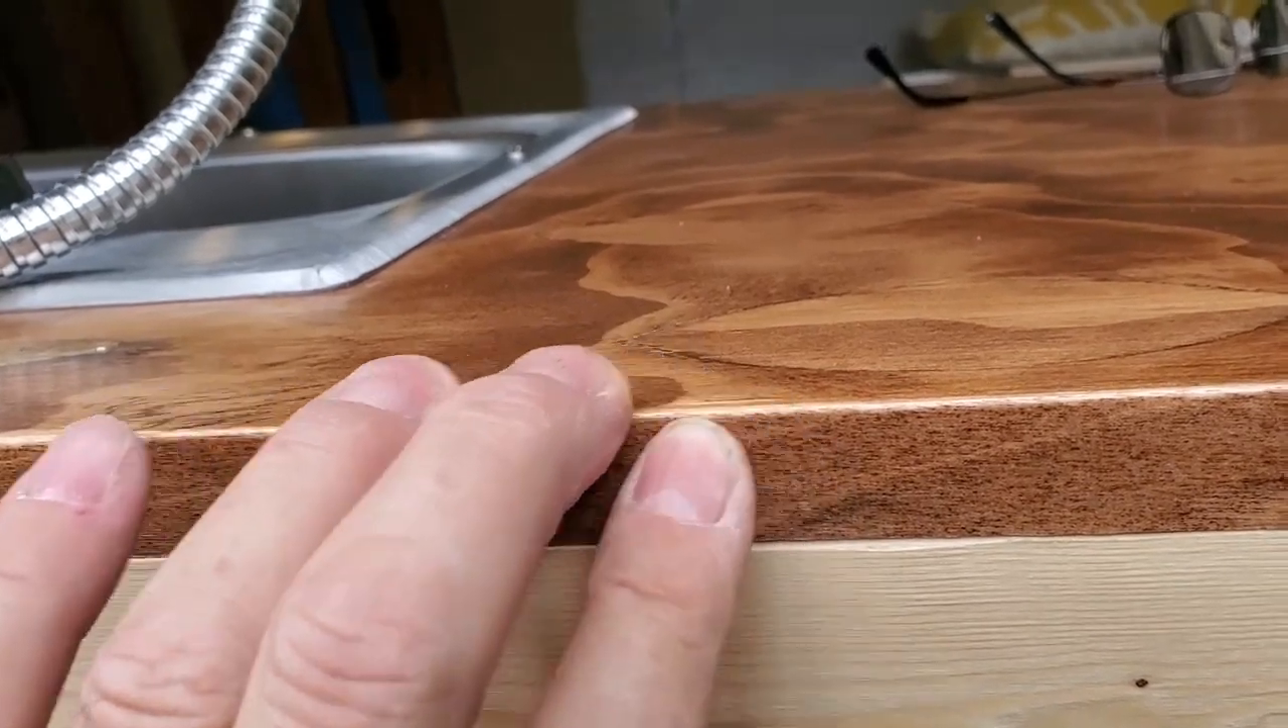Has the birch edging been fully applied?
Yes.